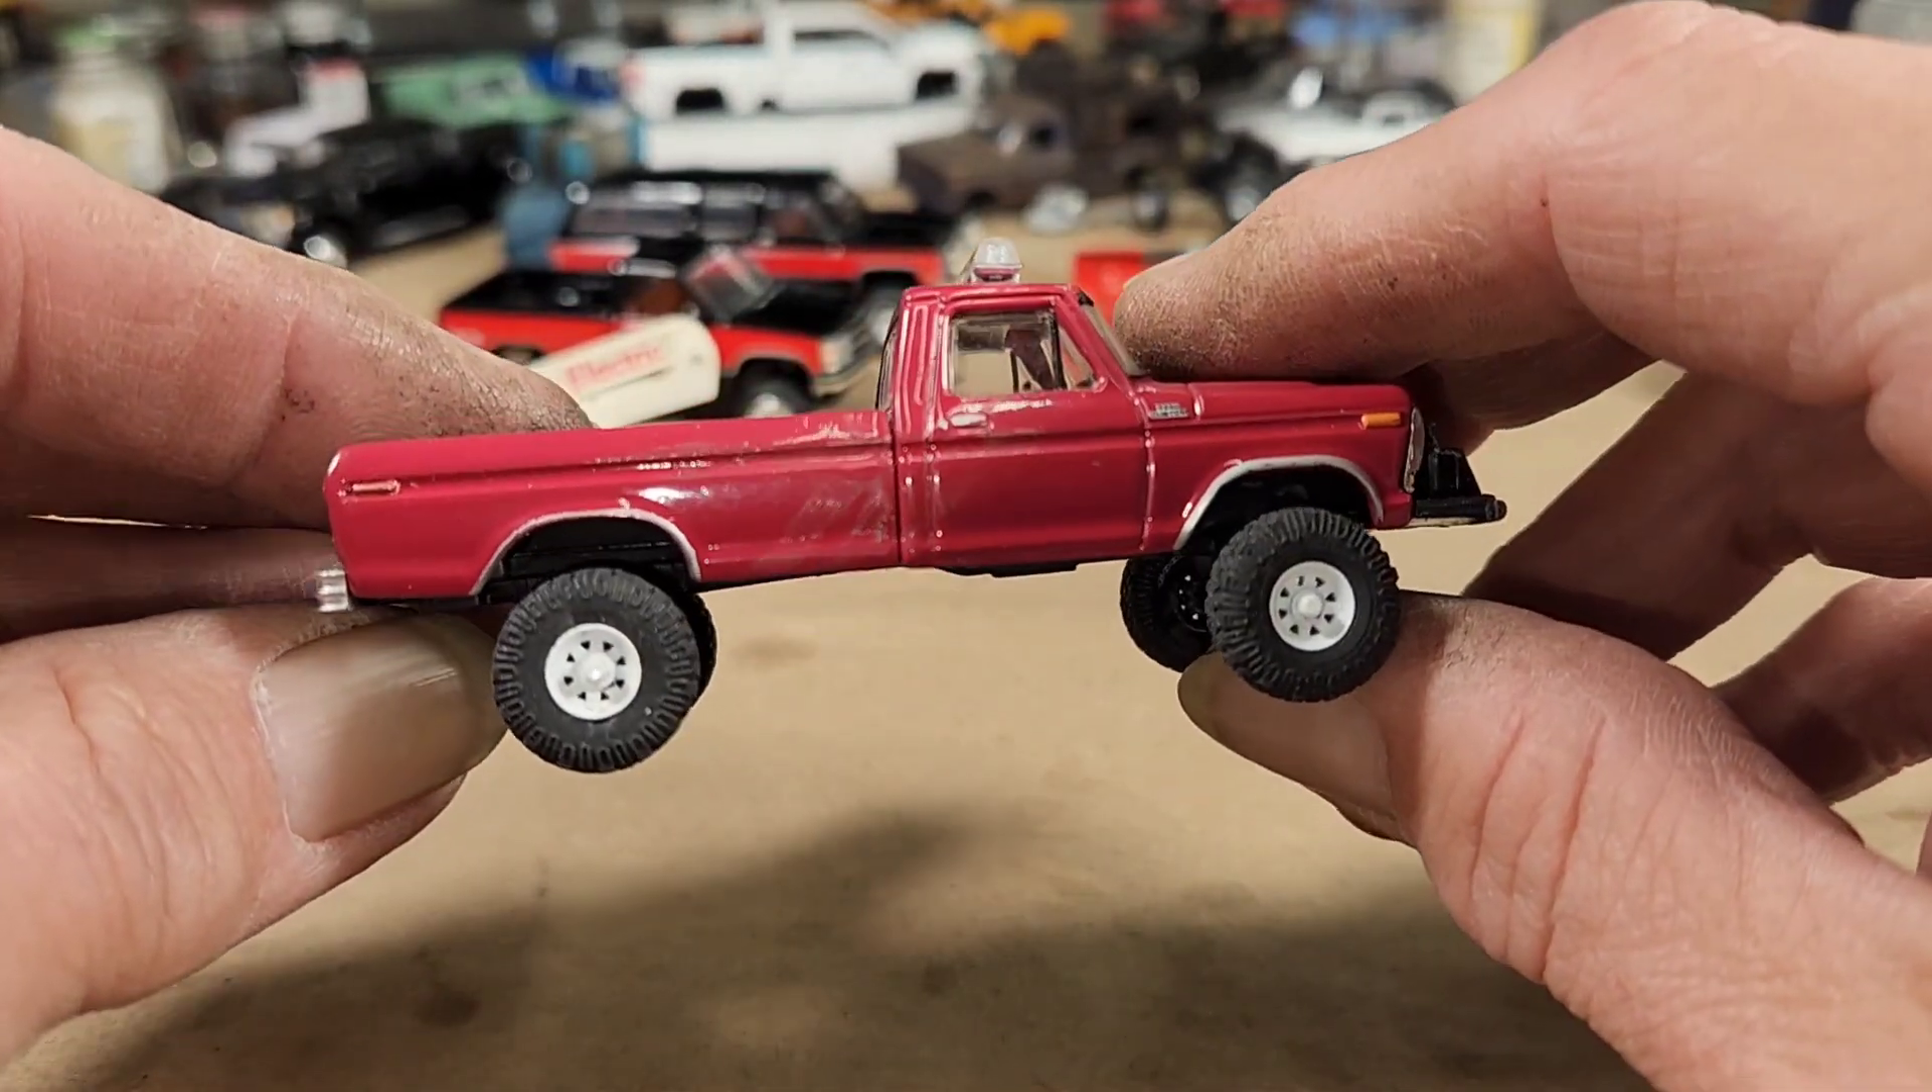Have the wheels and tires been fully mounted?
Yes.